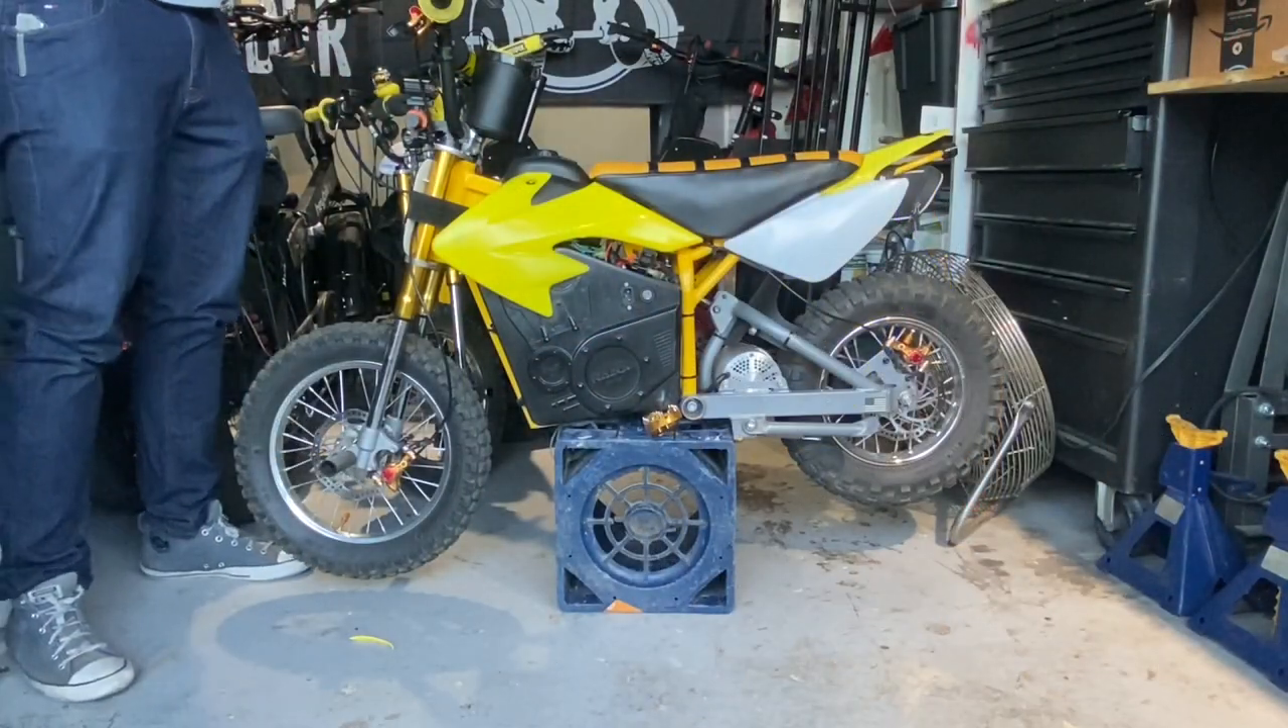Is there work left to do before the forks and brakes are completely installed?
No.